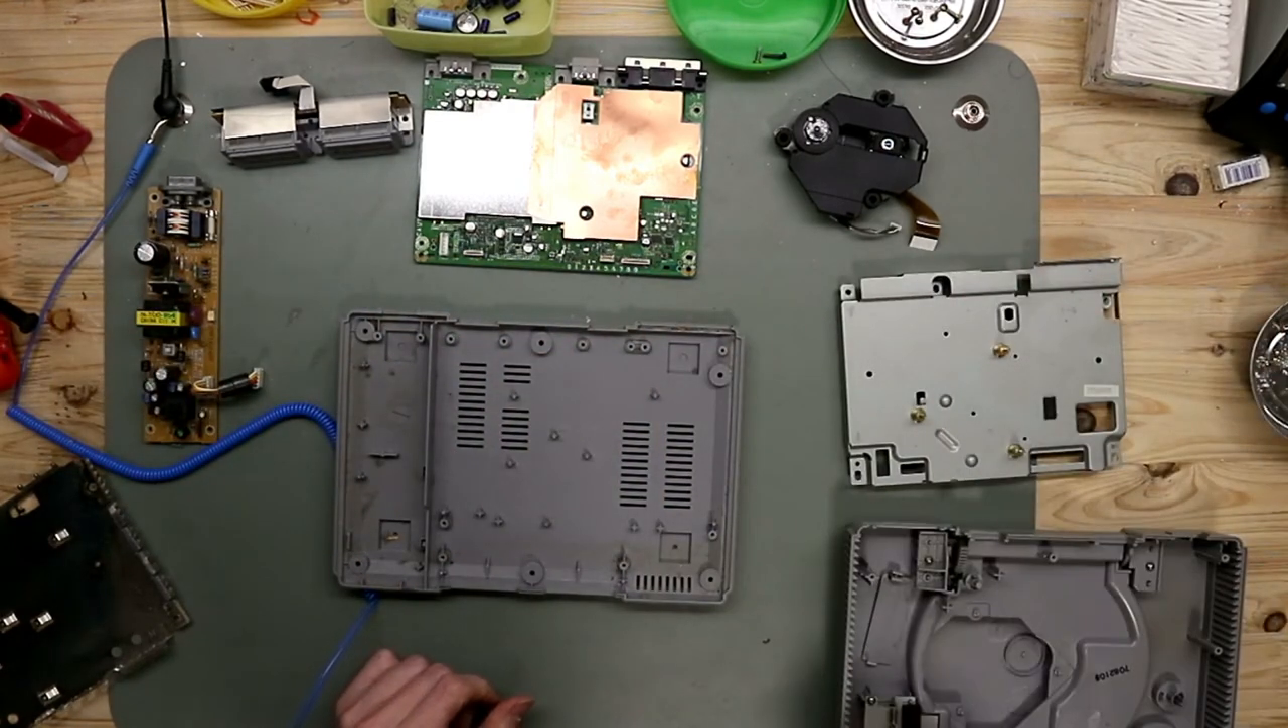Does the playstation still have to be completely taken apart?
No.